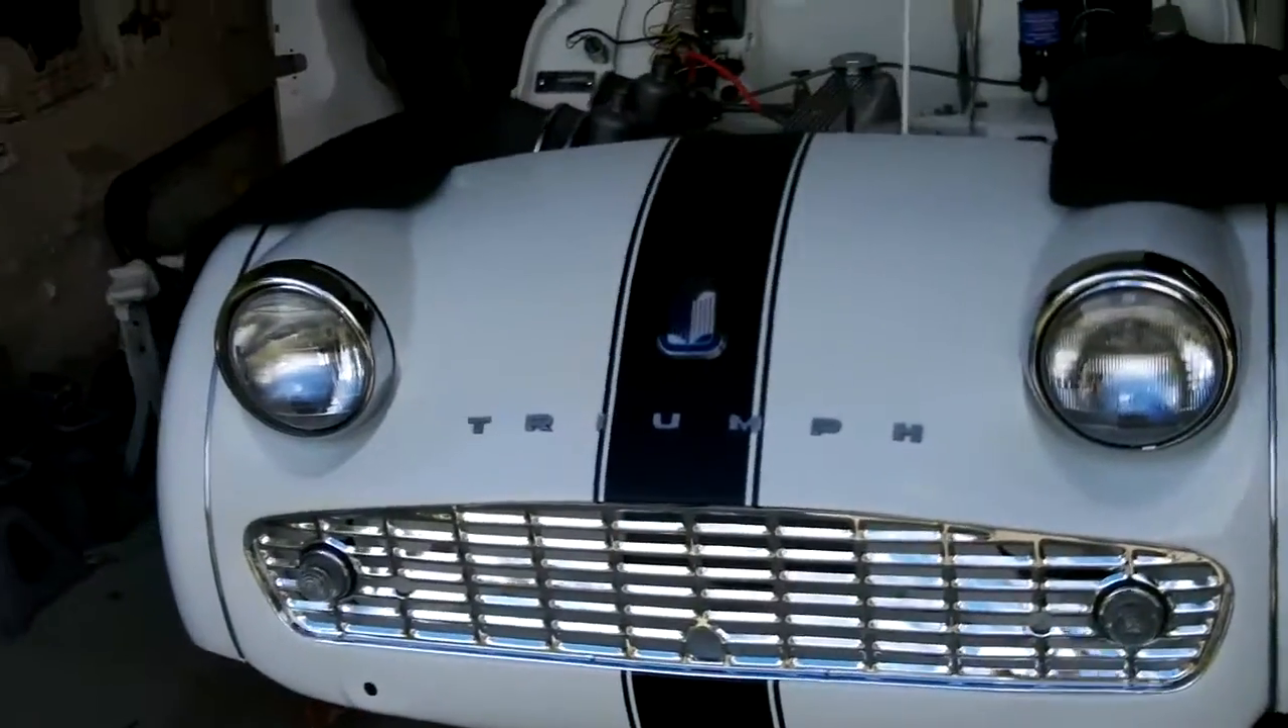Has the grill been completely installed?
Yes.